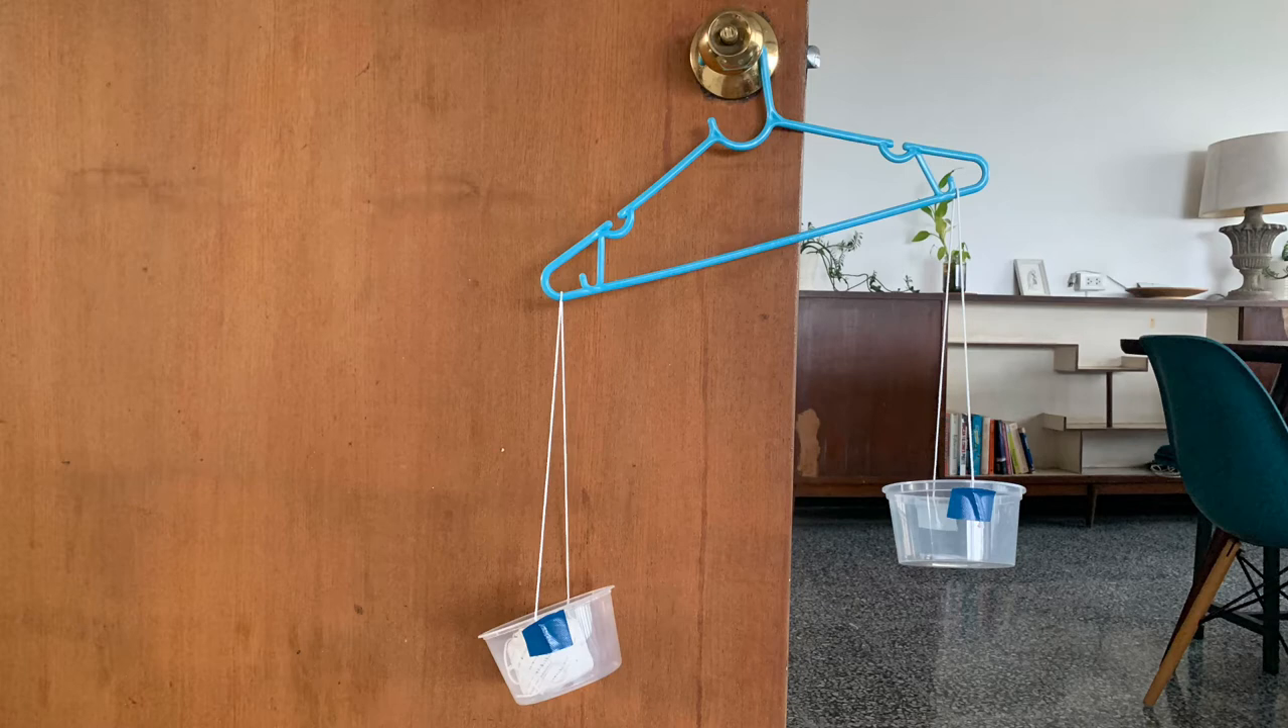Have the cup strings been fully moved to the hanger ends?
Yes.